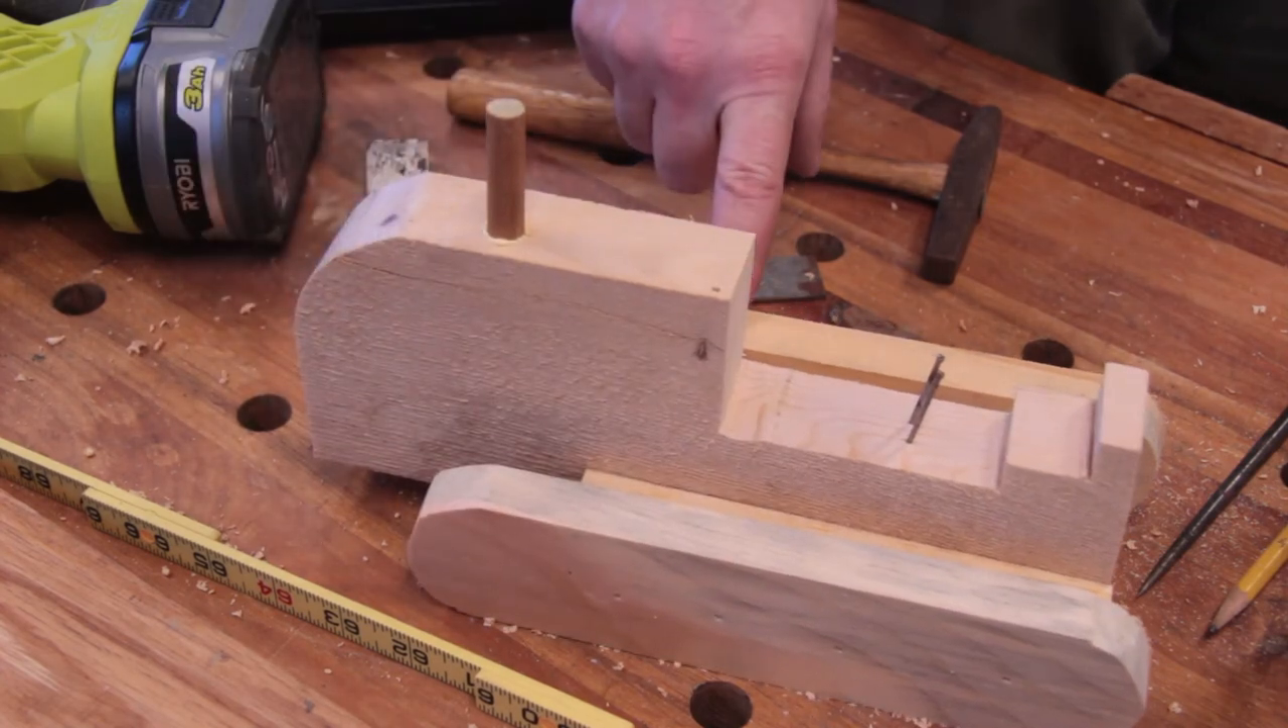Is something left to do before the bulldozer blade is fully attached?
Yes.